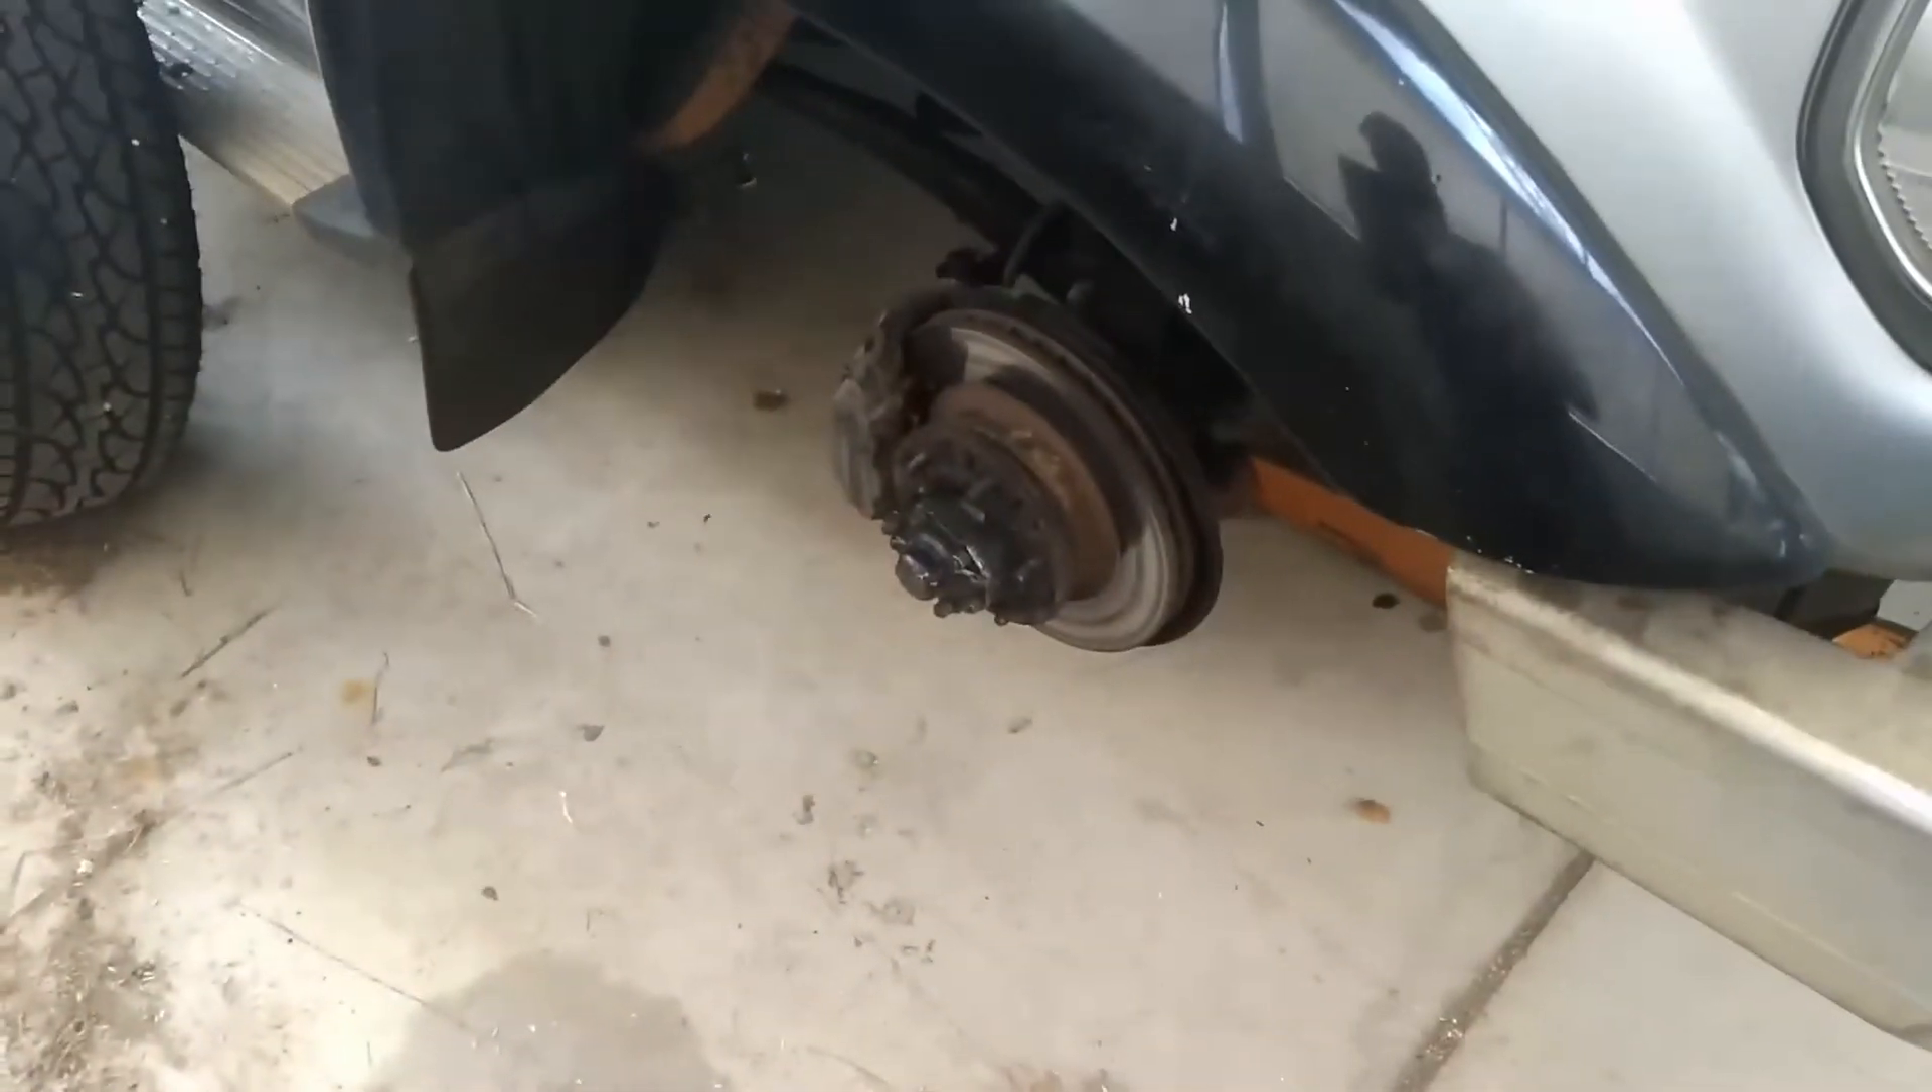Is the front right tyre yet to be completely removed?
No.